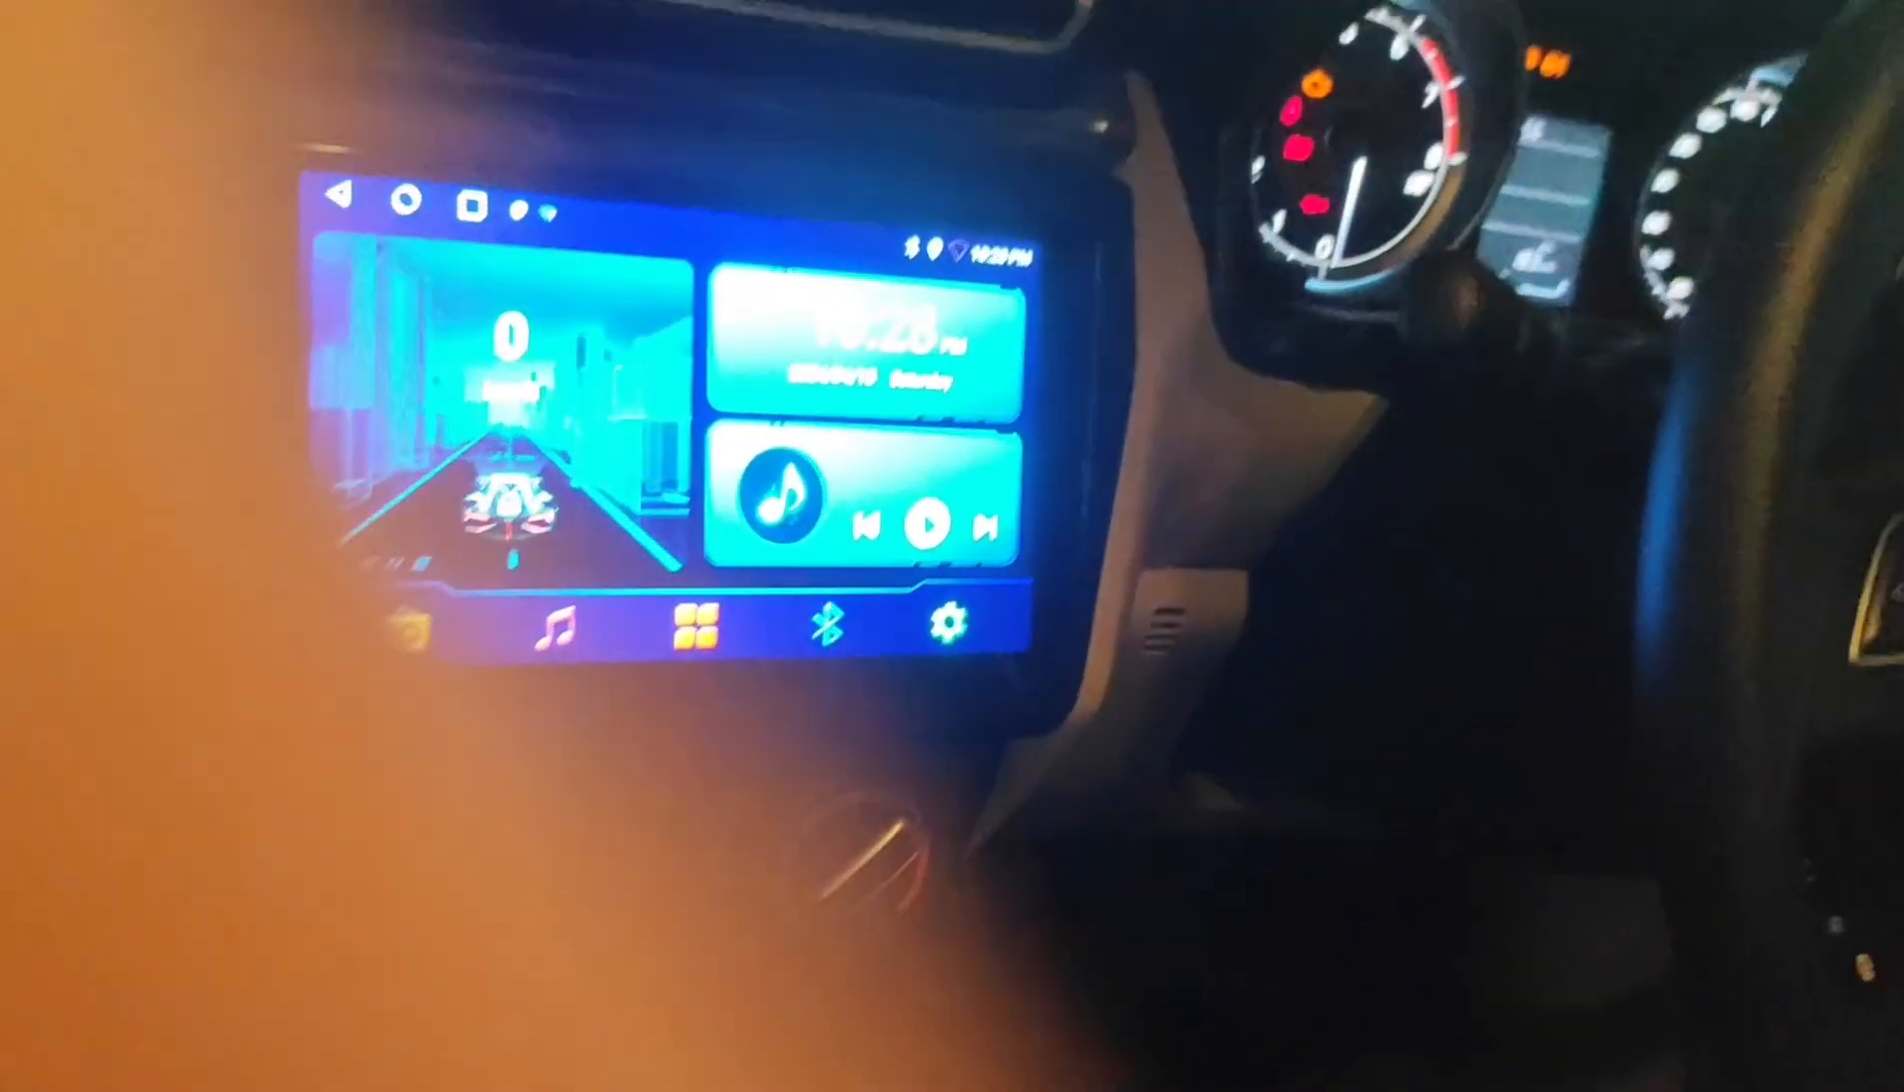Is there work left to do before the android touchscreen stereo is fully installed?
No.